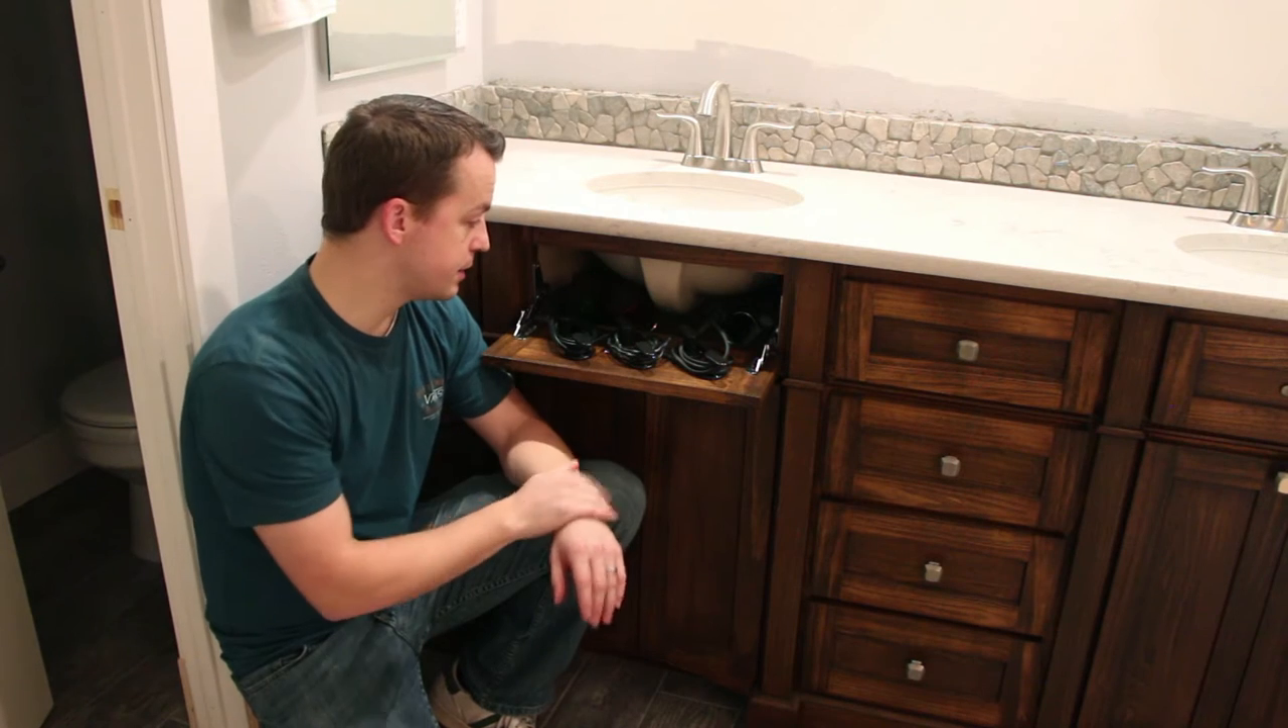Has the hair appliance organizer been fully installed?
Yes.